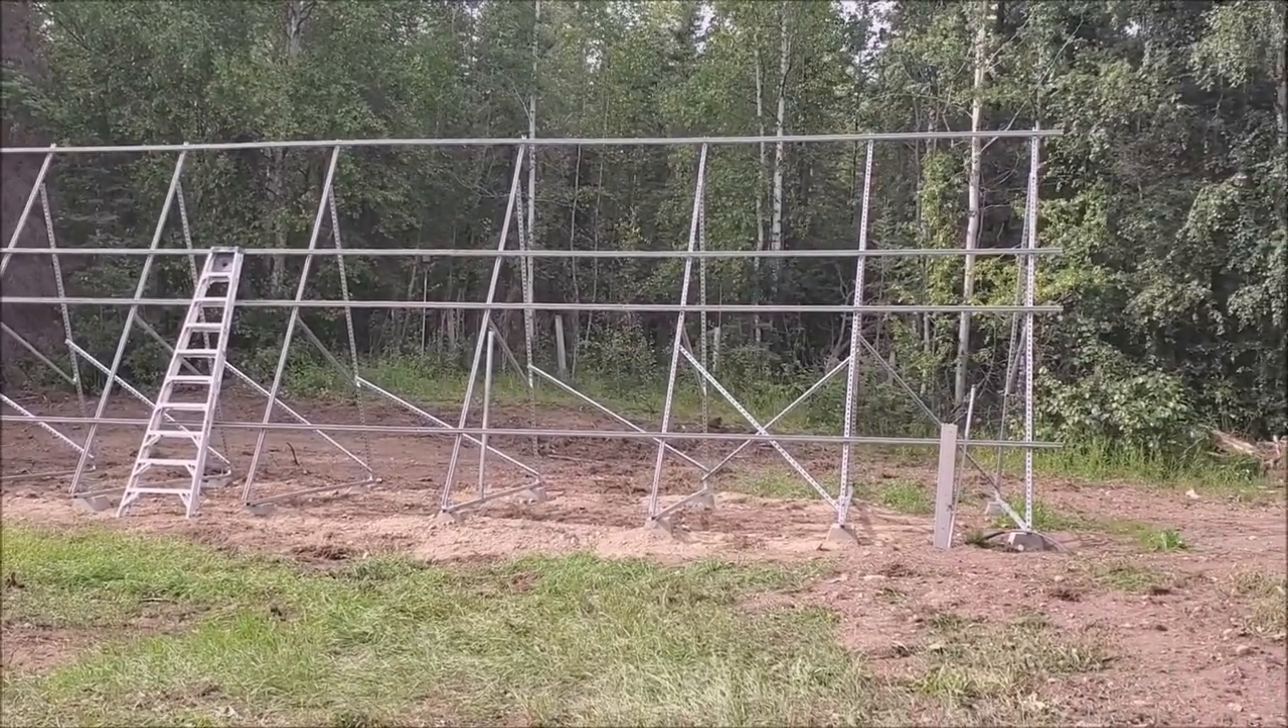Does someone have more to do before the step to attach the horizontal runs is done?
No.